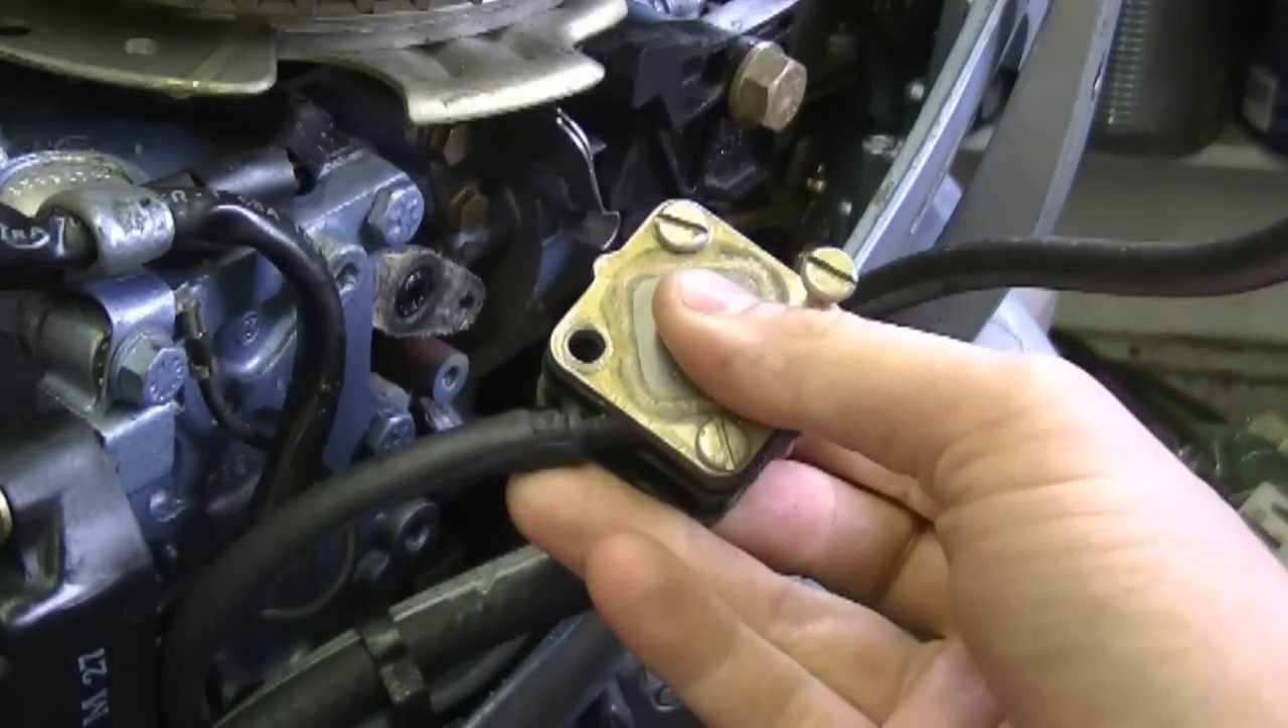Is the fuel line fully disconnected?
No.